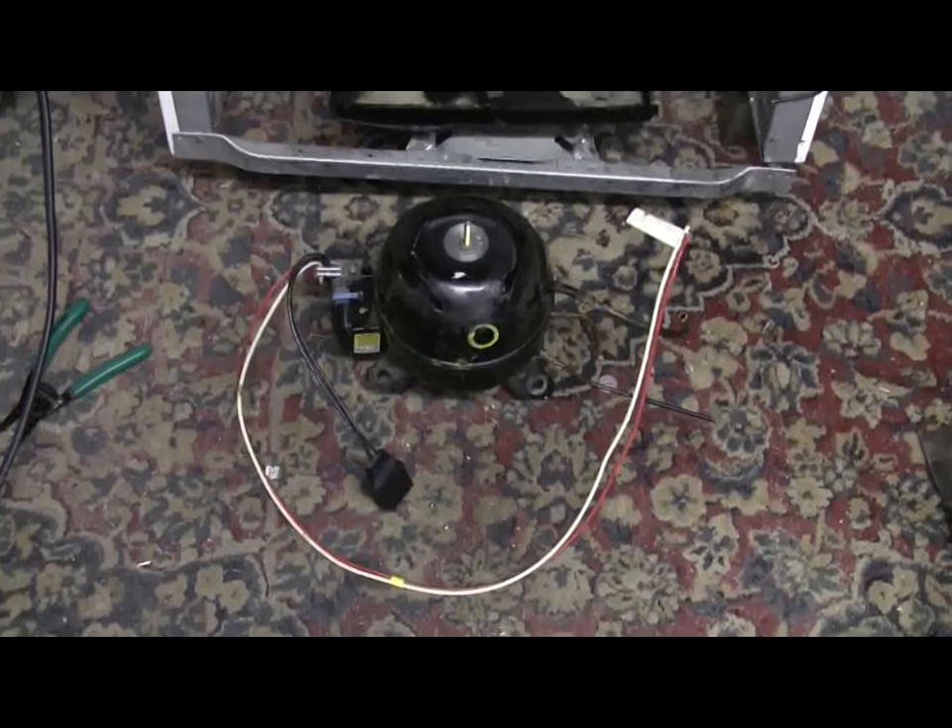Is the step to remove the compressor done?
Yes.